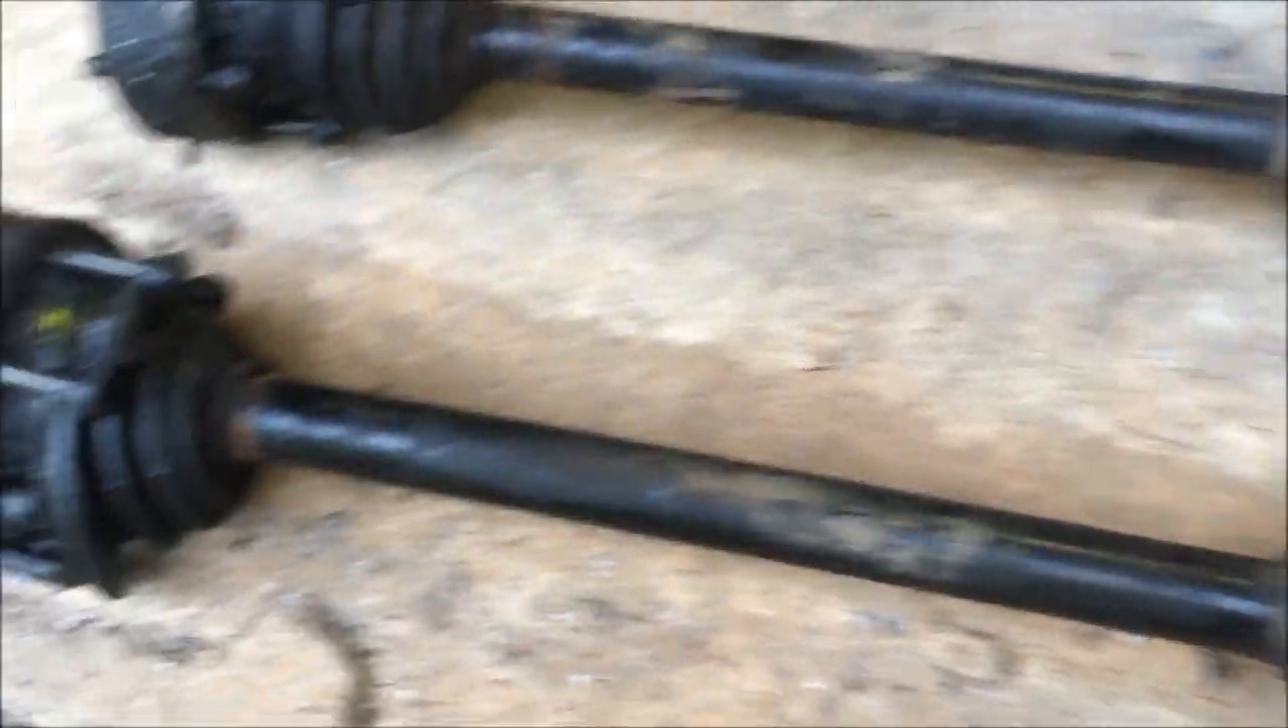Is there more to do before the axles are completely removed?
No.